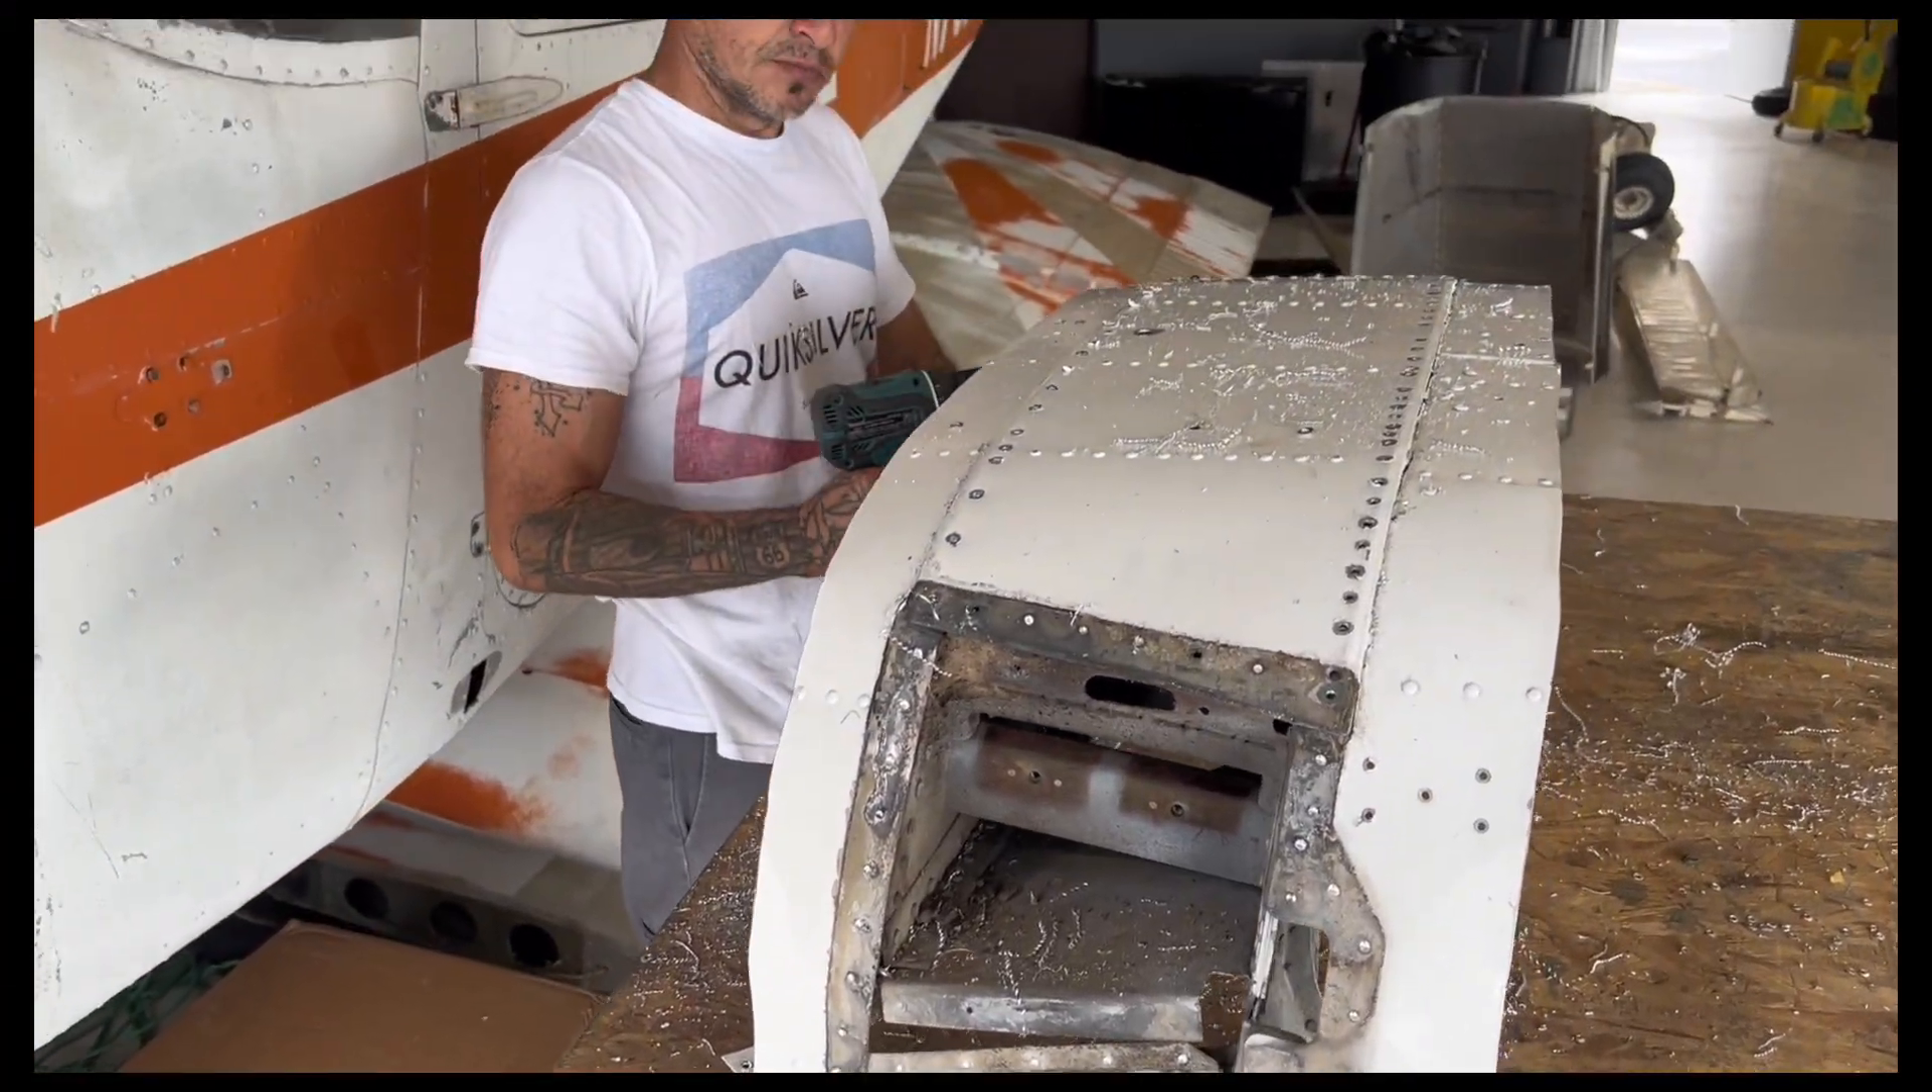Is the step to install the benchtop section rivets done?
No.